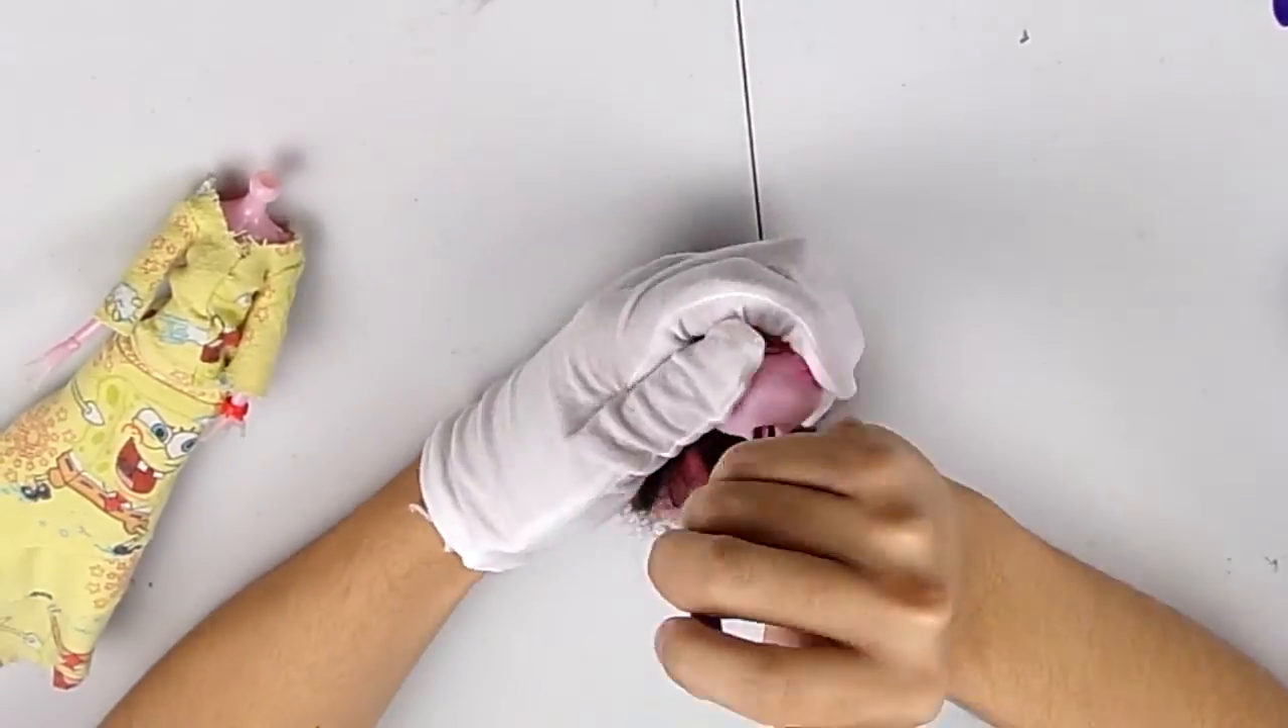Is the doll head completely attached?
No.